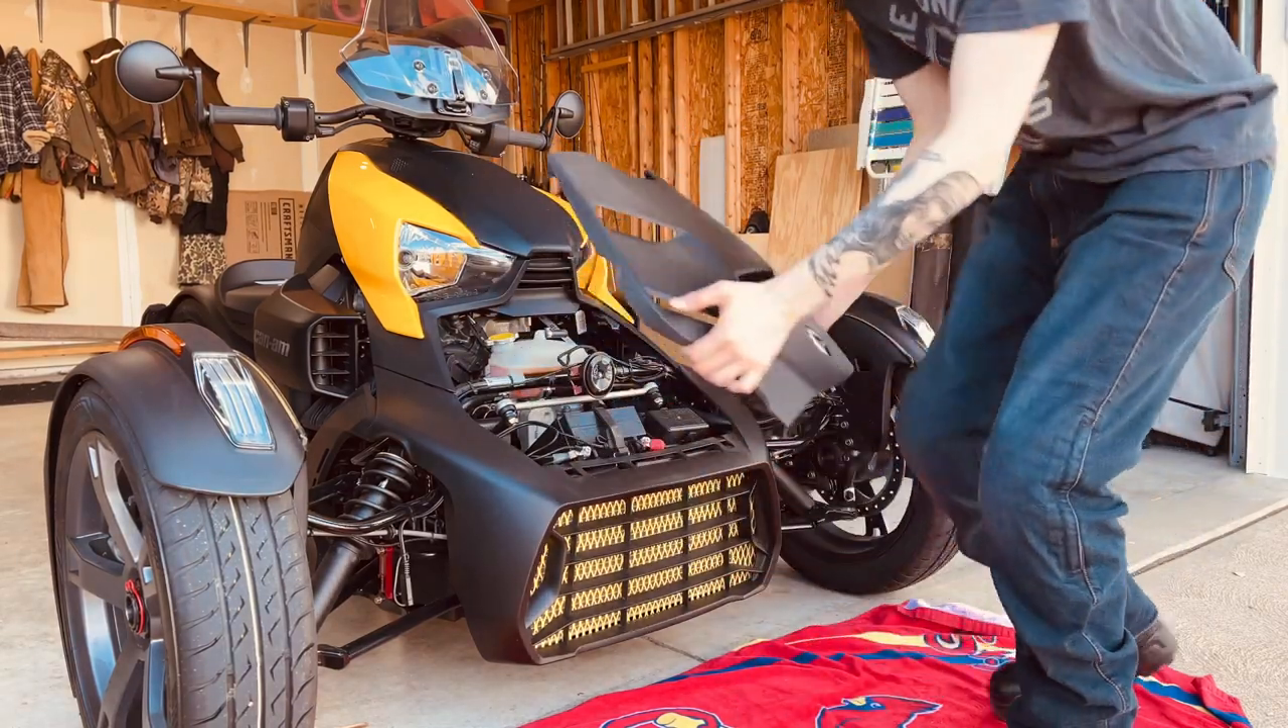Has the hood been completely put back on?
No.